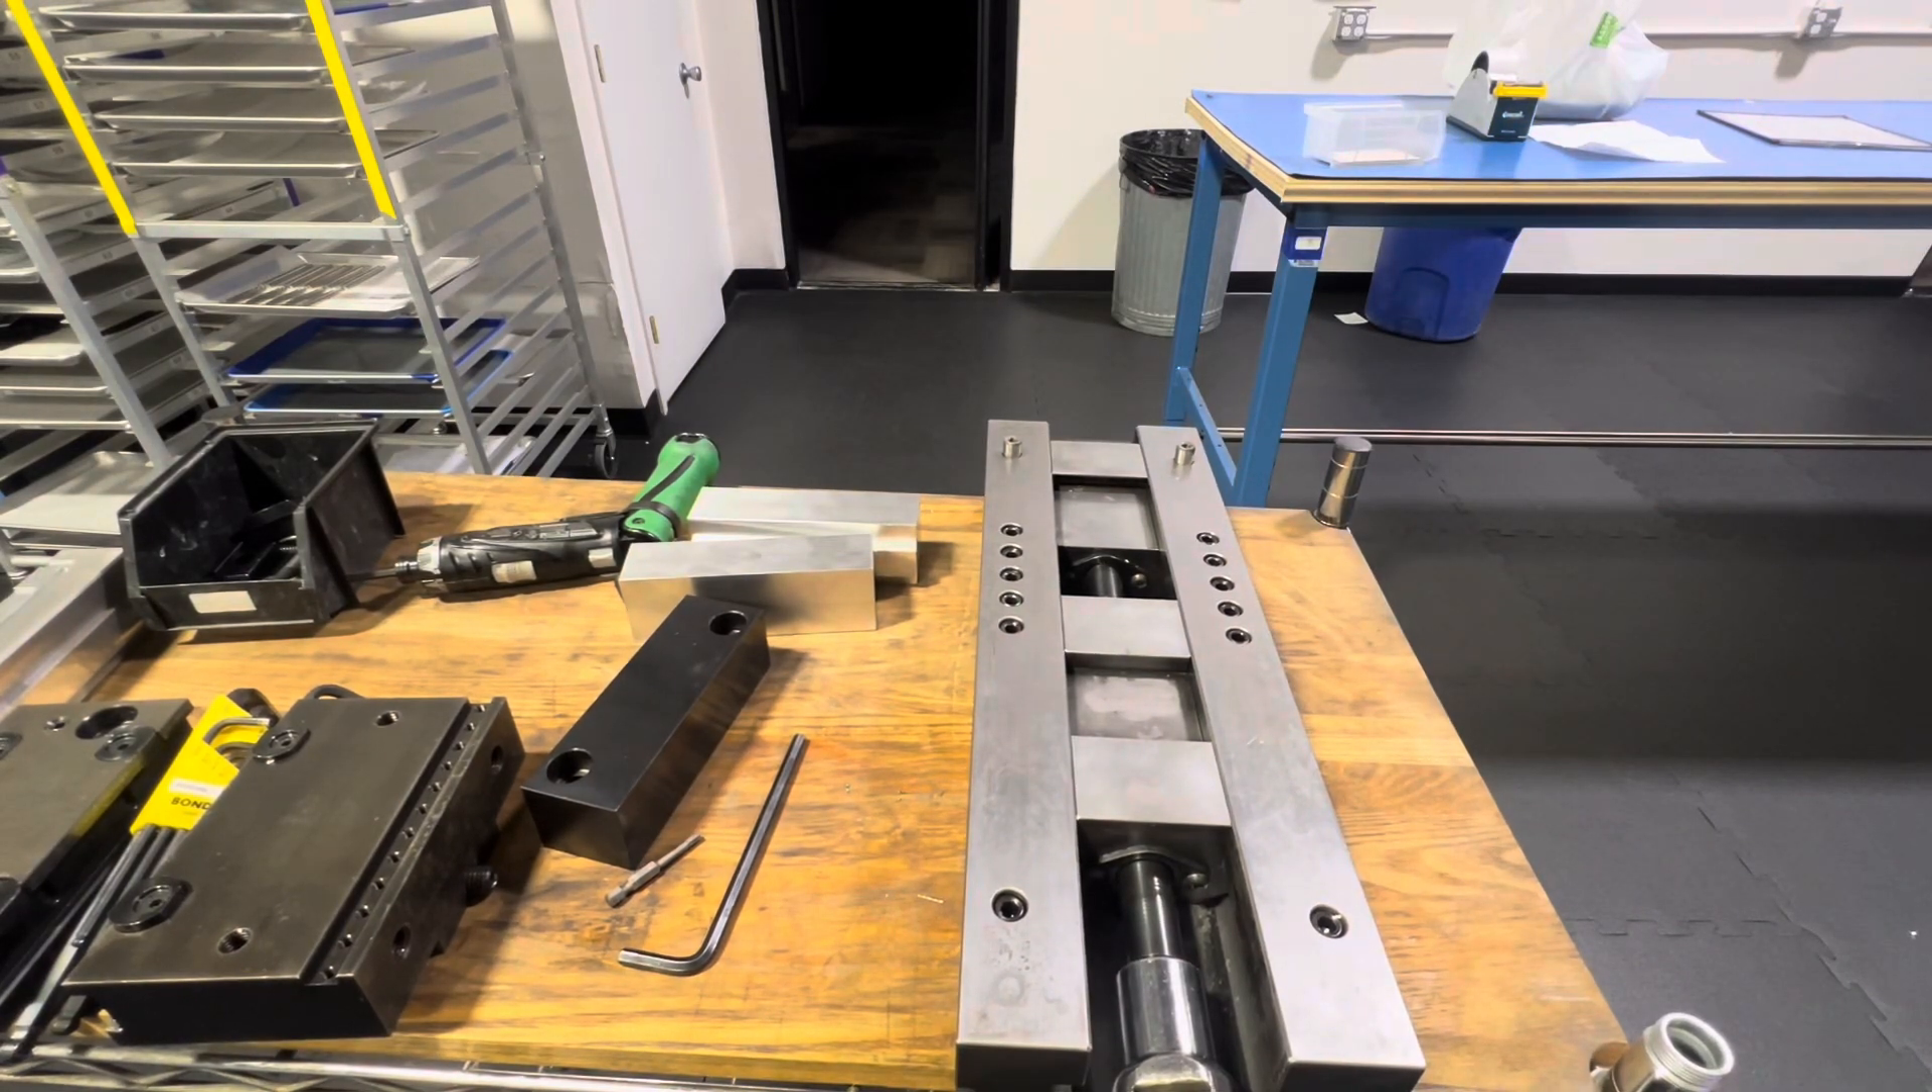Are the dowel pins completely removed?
No.